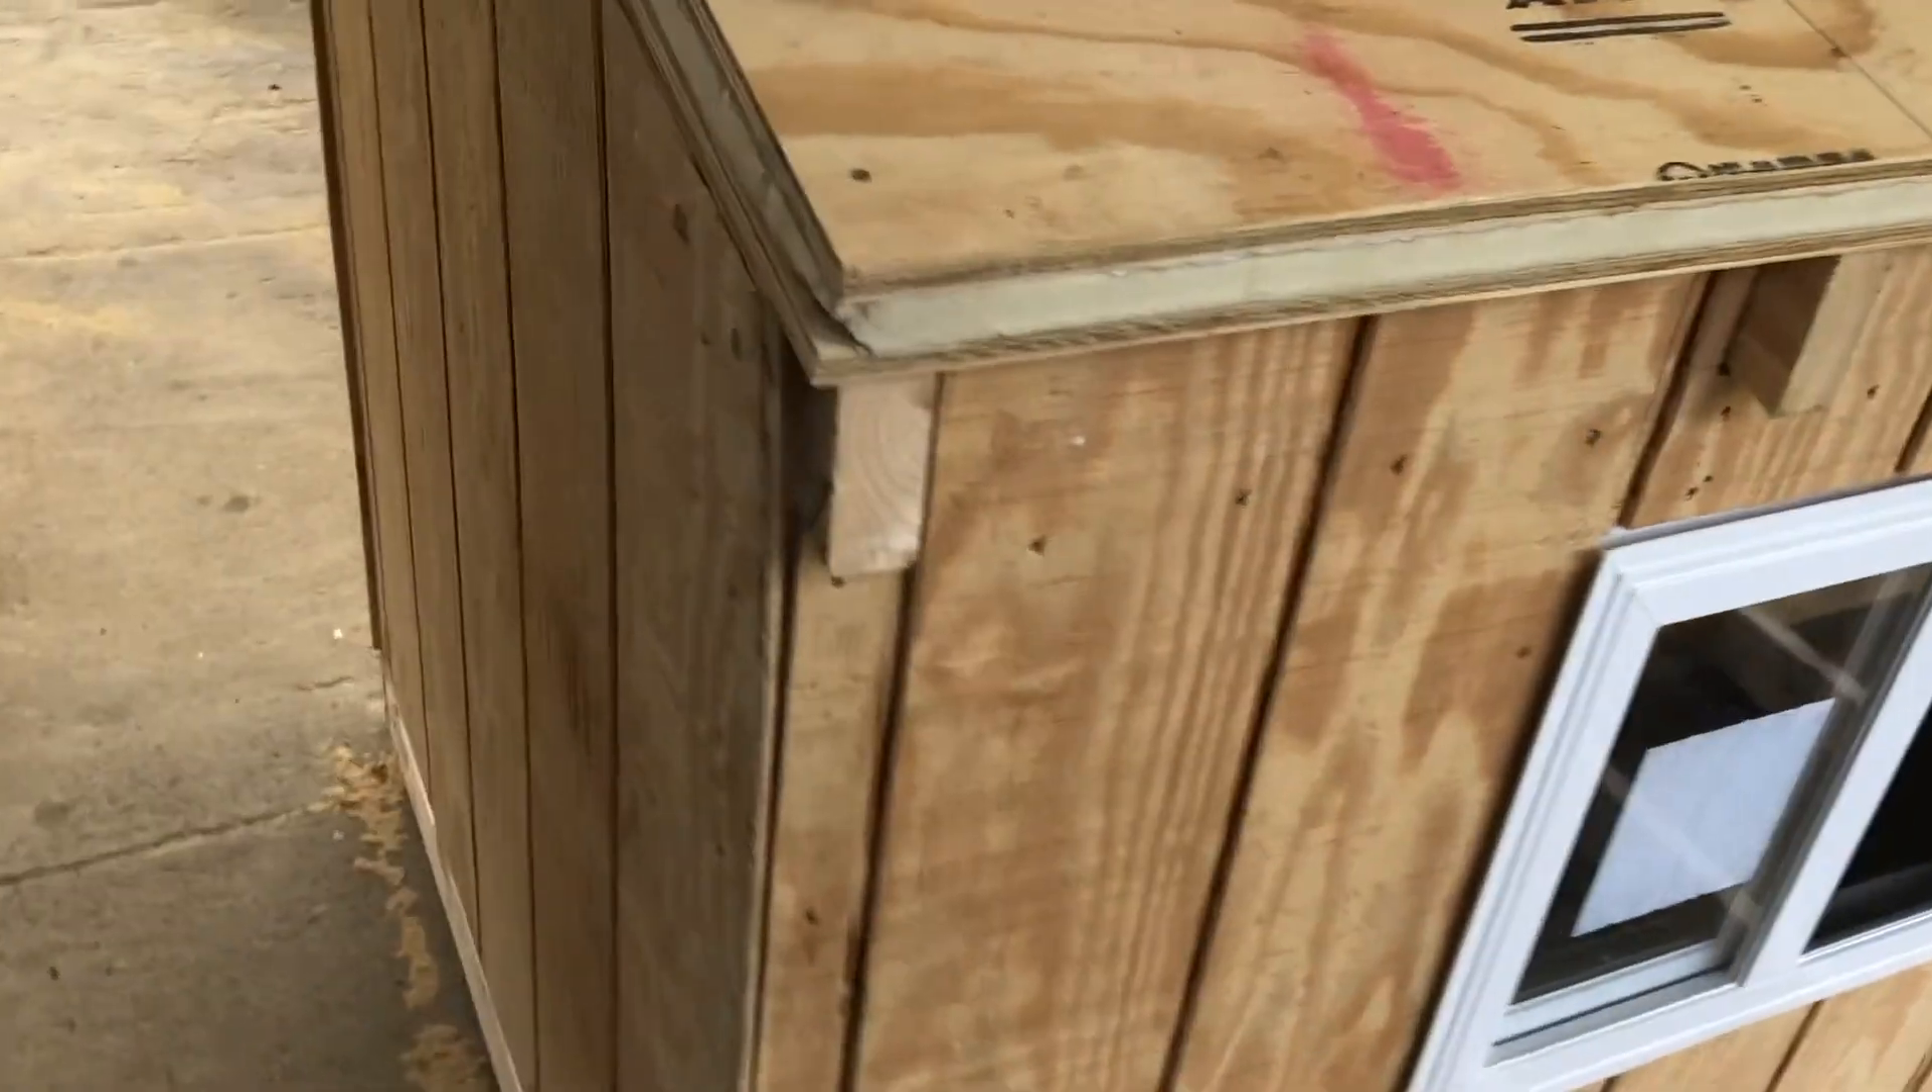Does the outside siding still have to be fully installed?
No.